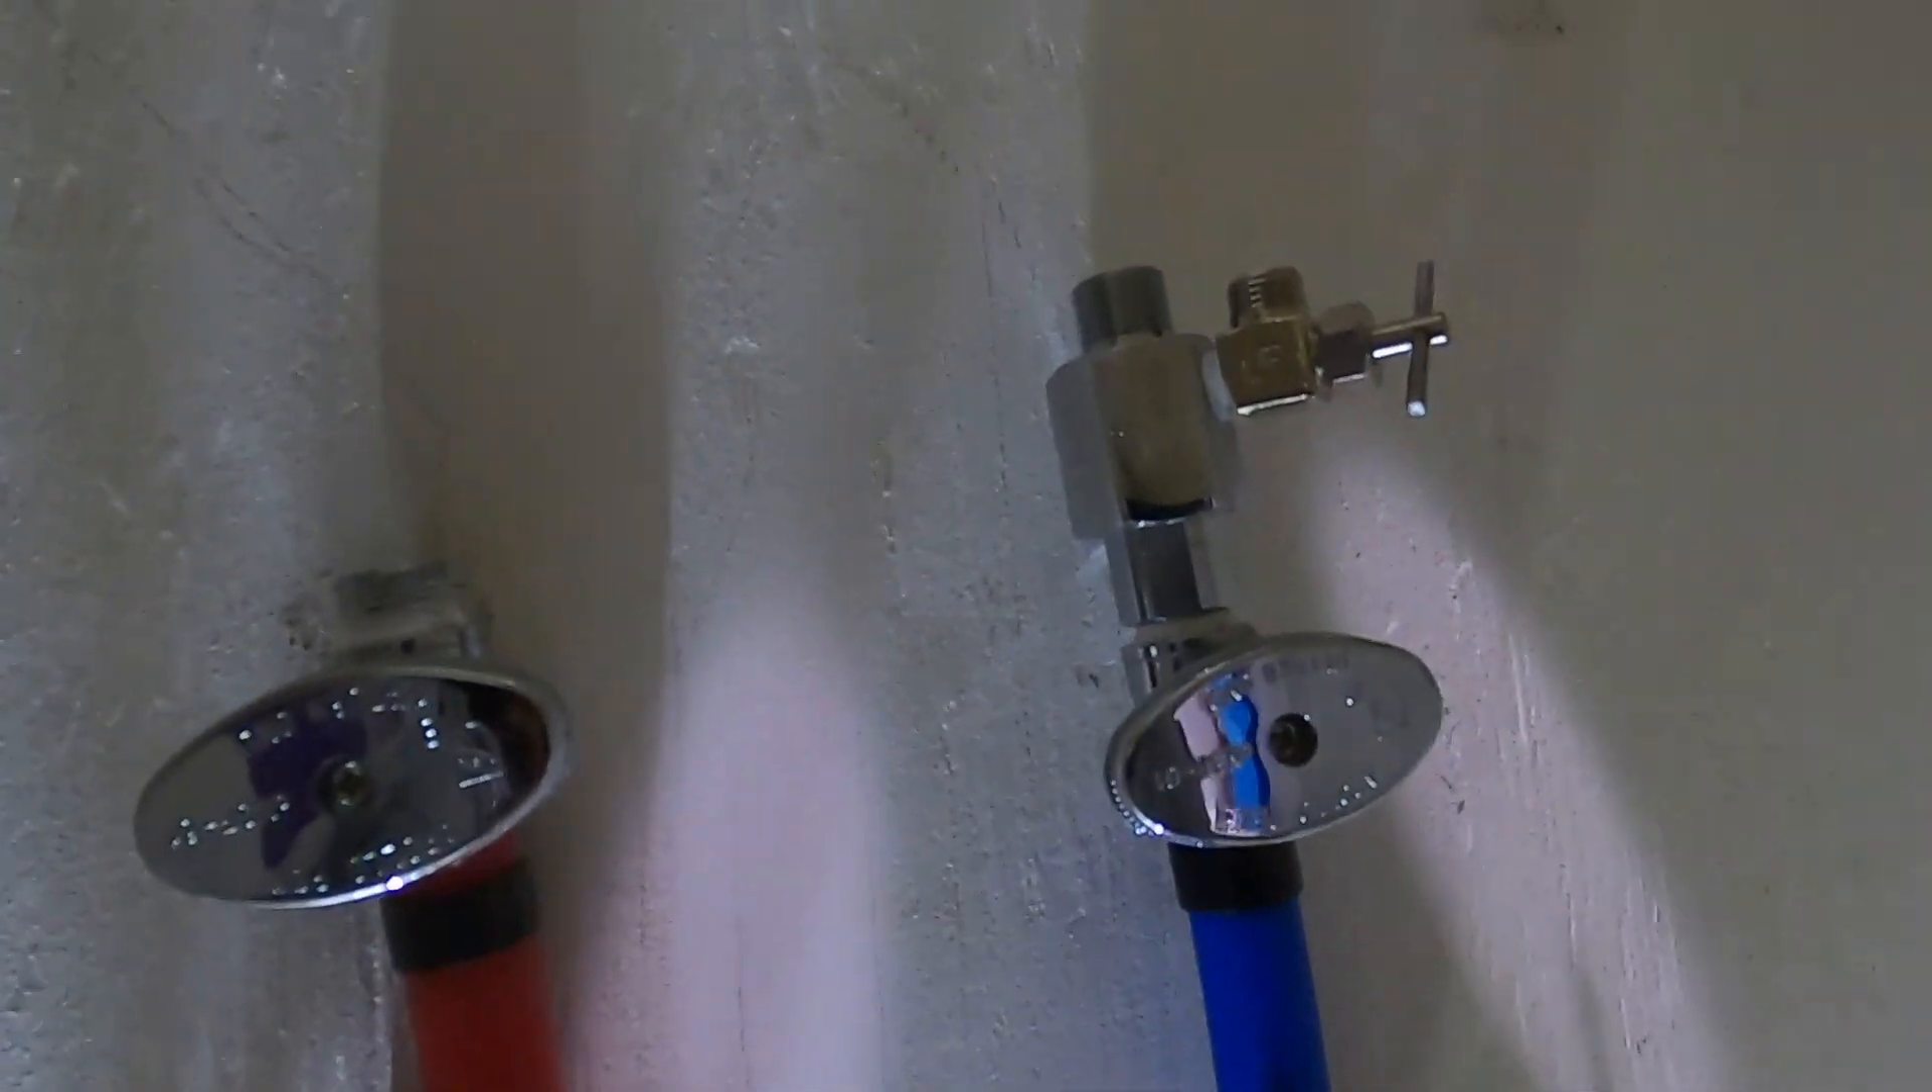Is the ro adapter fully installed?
Yes.